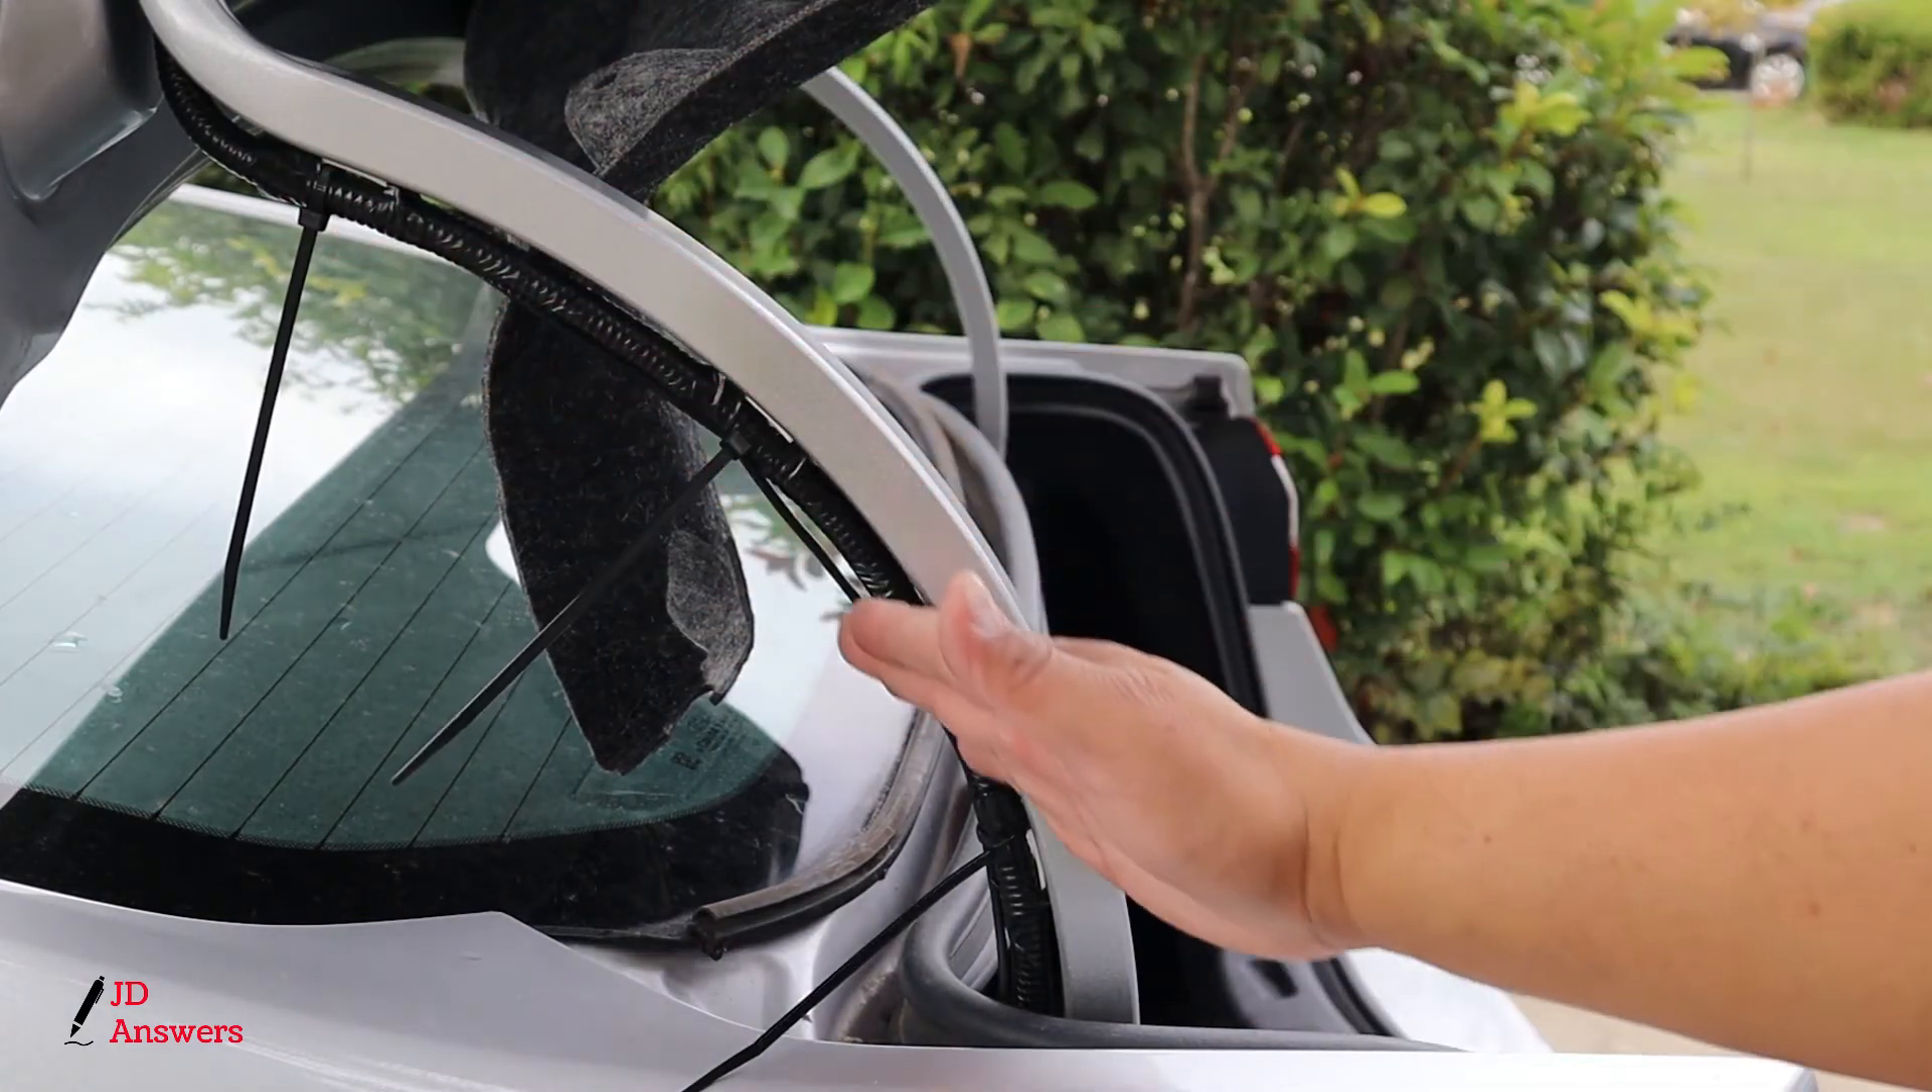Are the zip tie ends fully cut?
No.